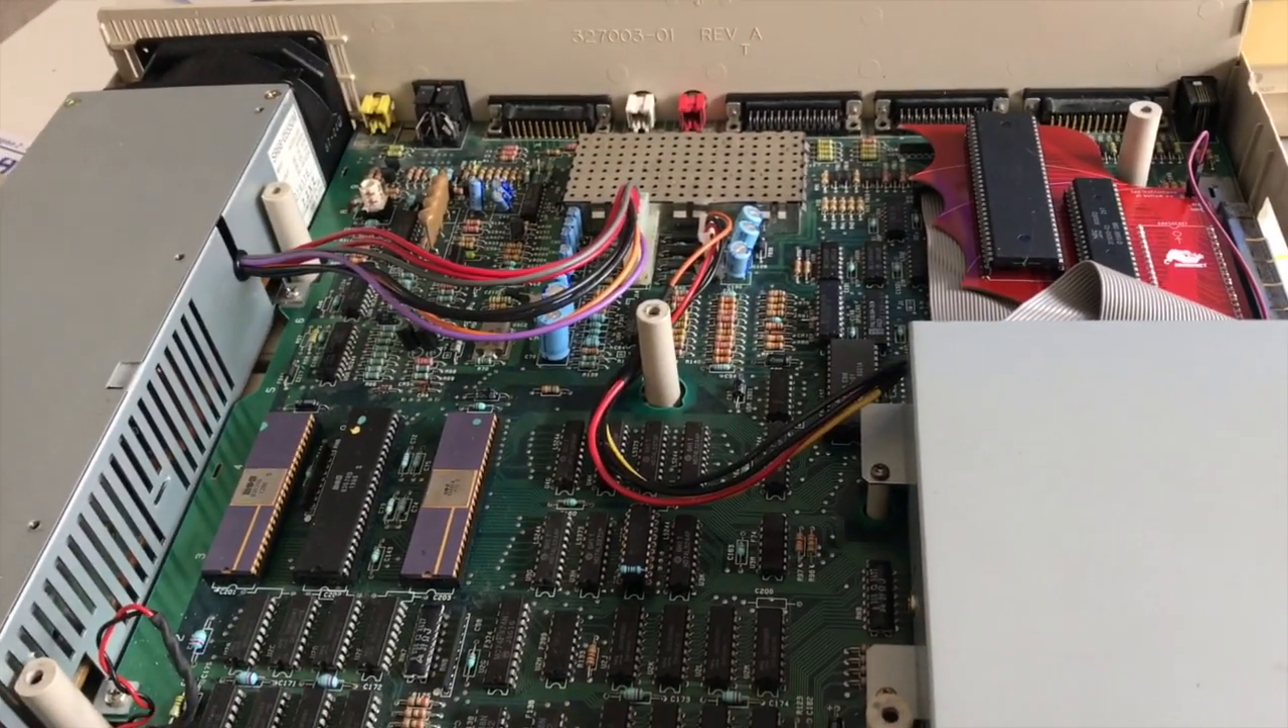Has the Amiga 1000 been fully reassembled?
No.